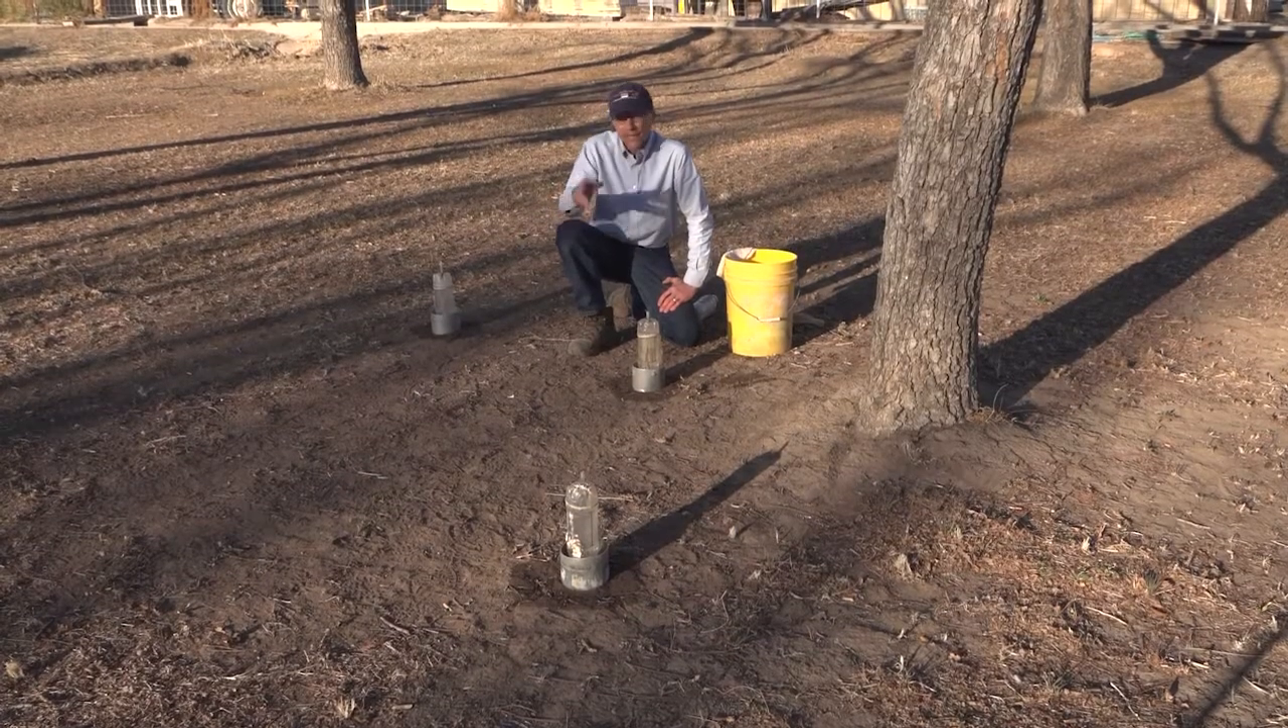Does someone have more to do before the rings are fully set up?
No.